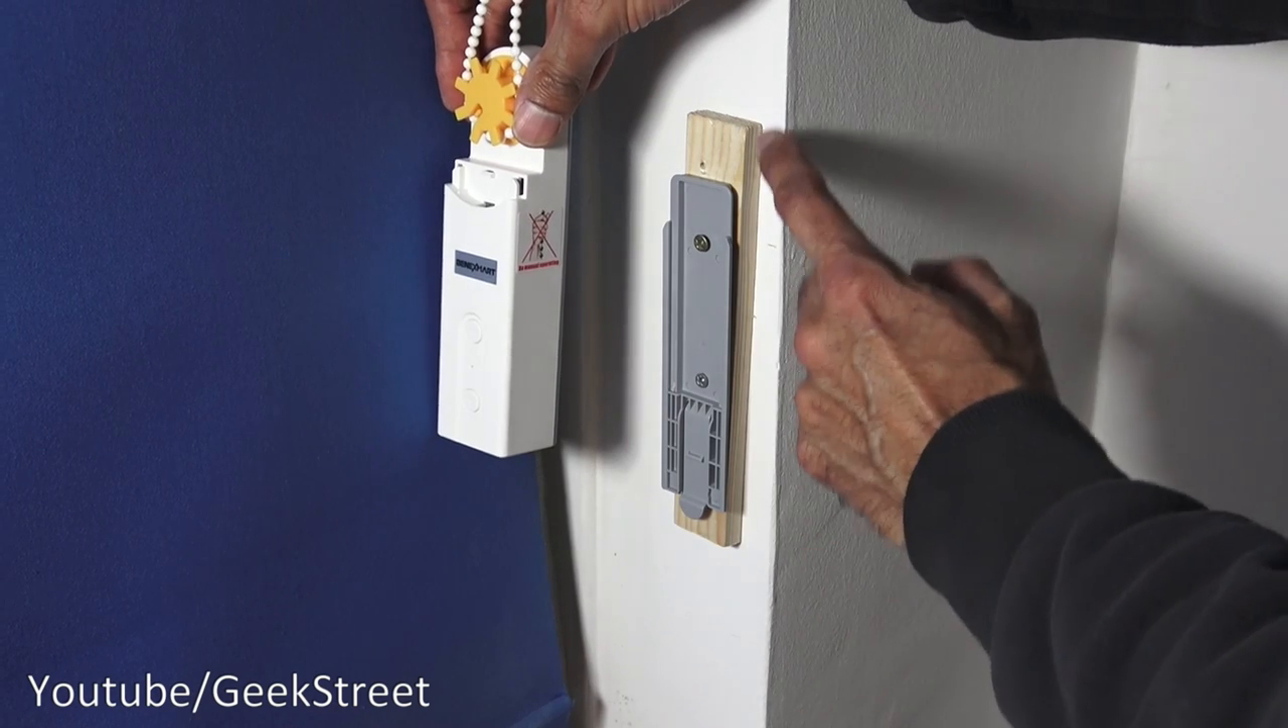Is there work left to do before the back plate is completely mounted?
No.